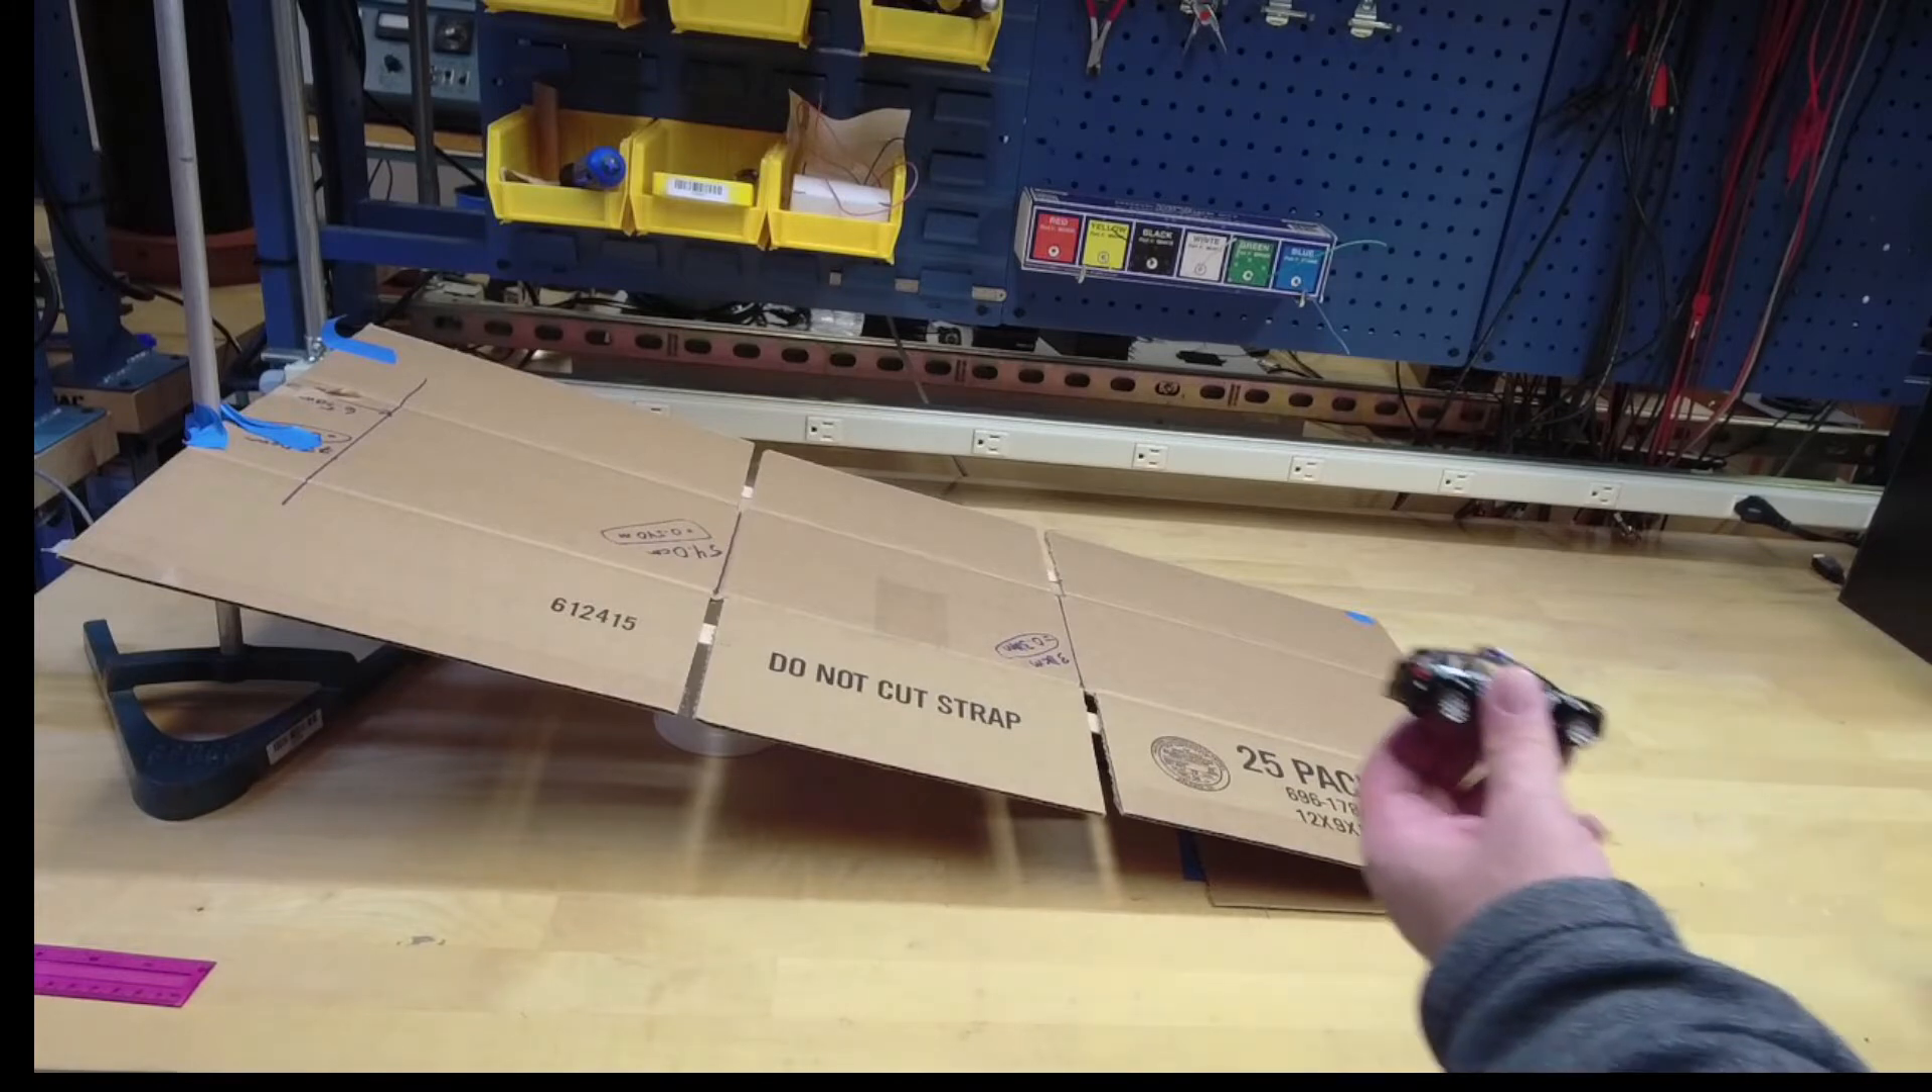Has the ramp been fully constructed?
Yes.